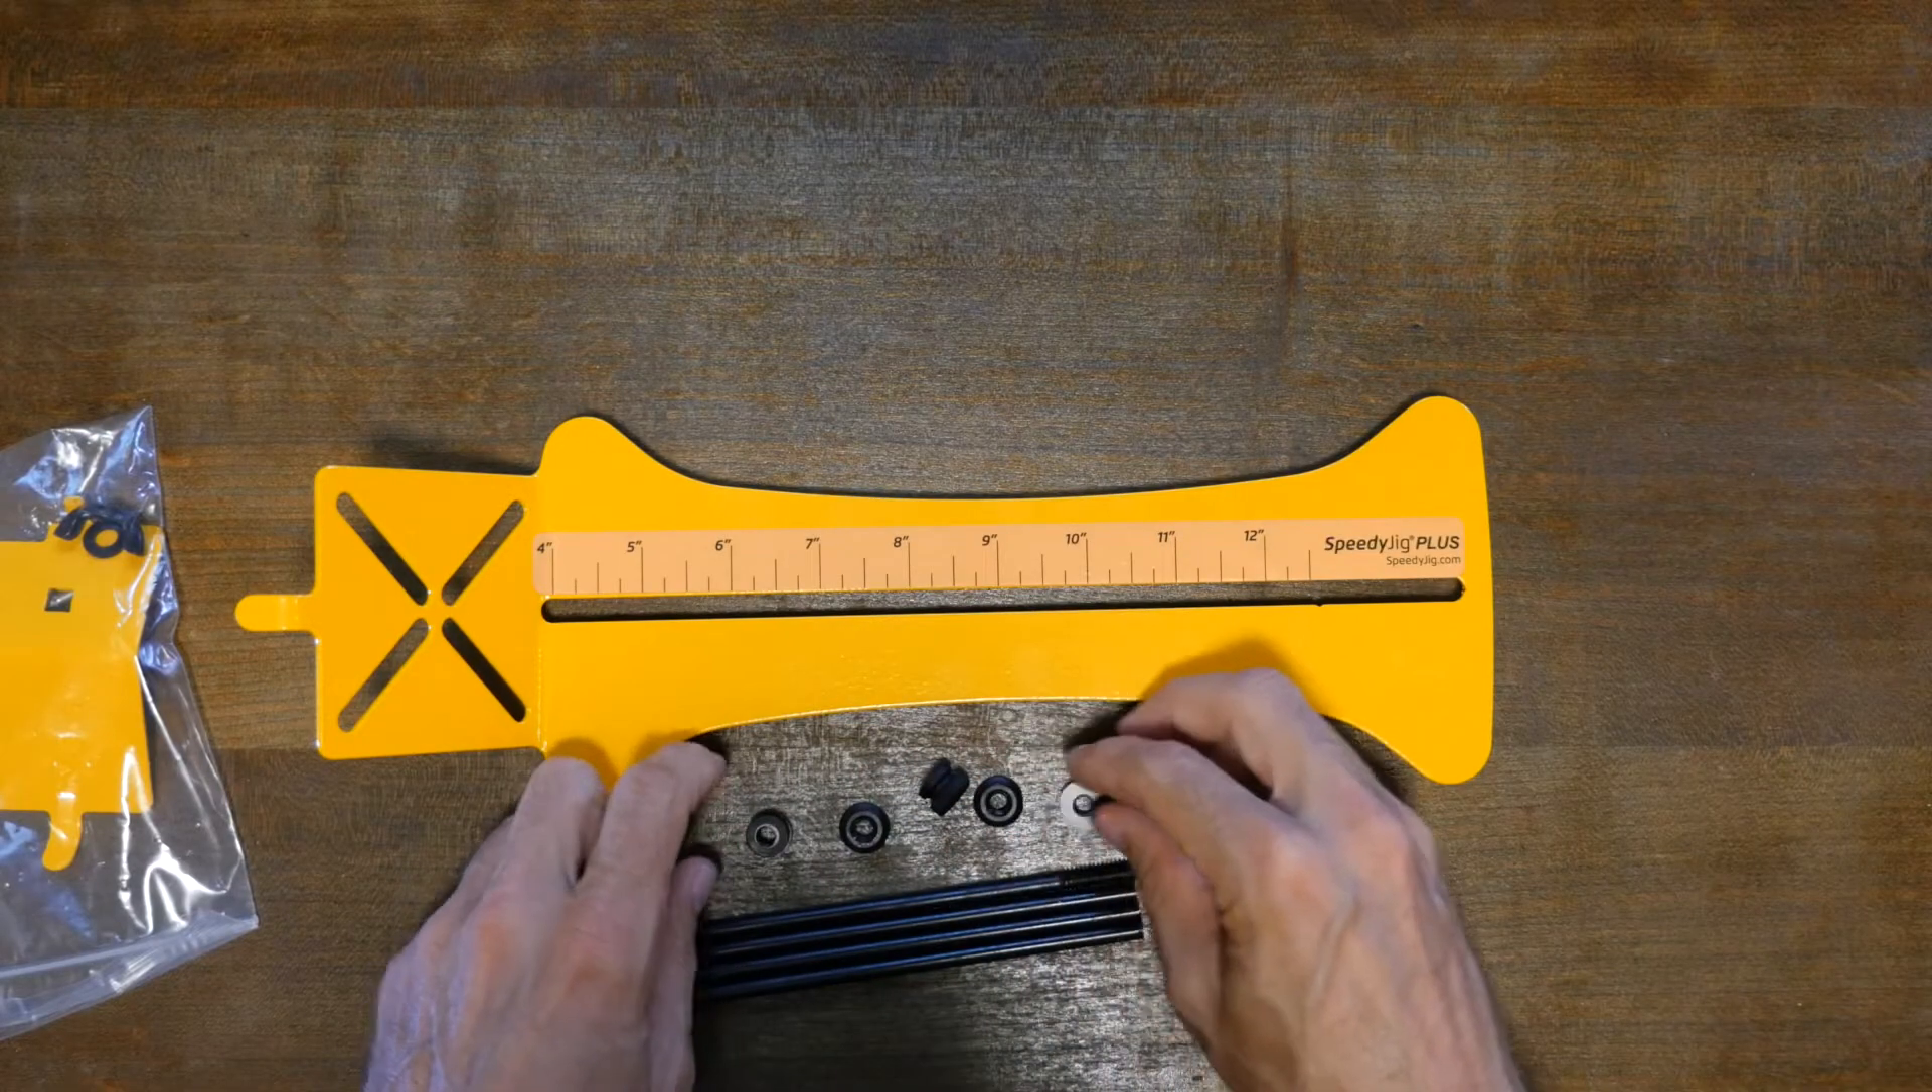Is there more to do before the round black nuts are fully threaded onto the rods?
Yes.